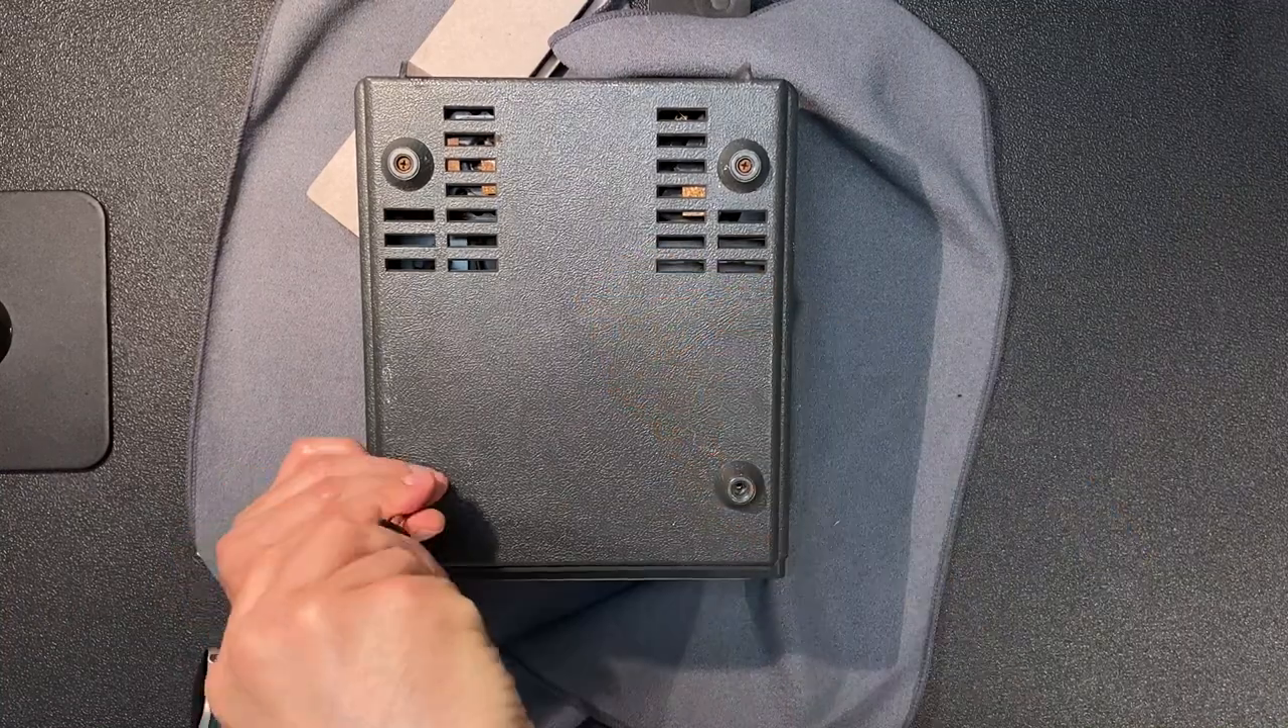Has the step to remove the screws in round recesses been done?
No.